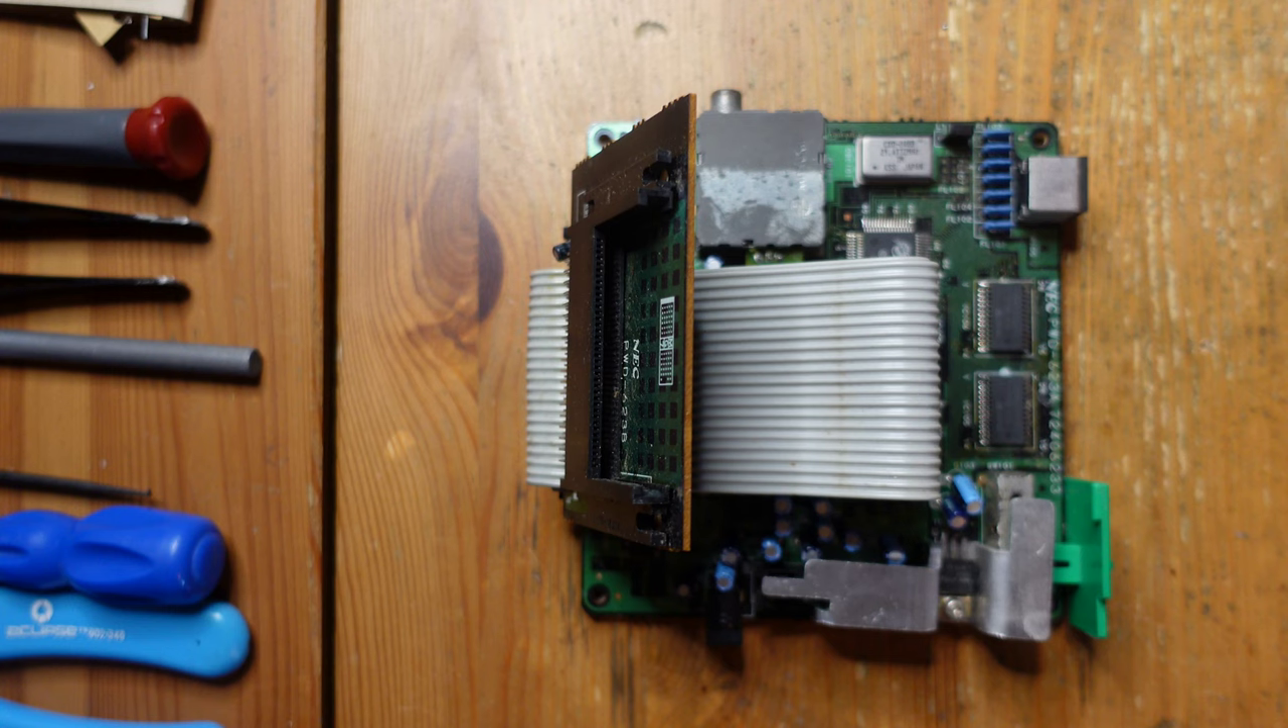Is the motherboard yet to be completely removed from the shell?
No.